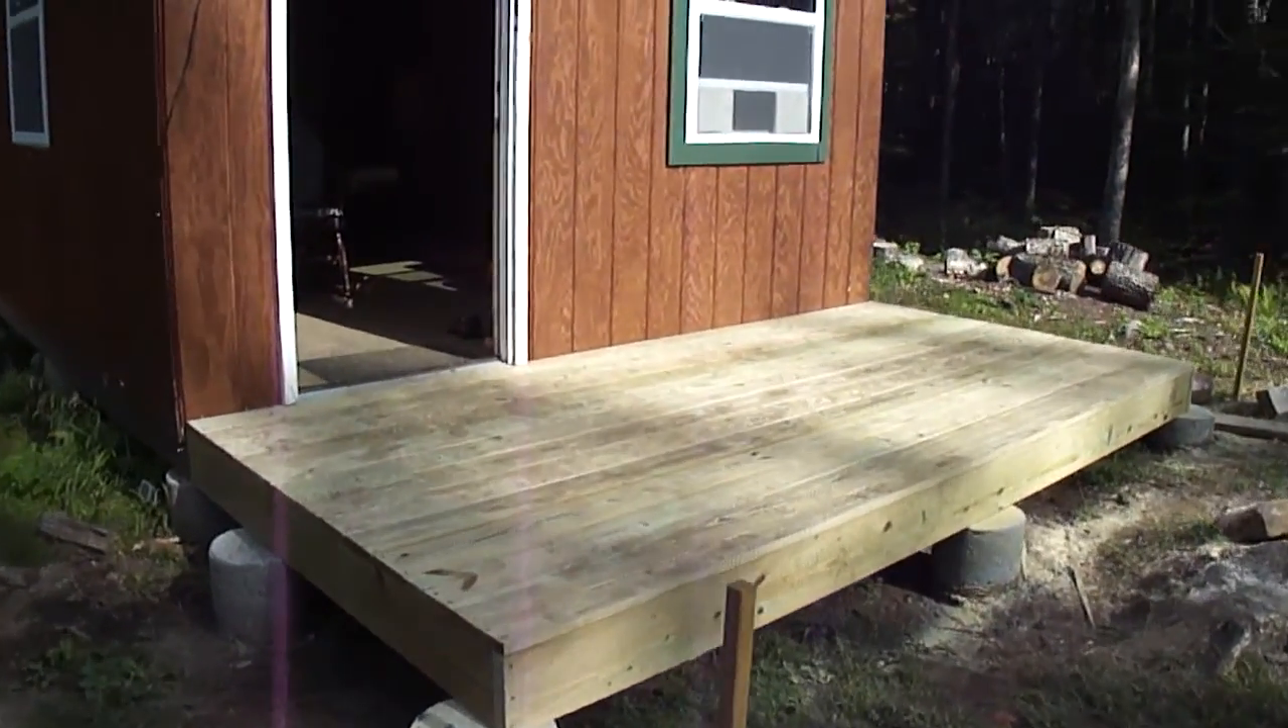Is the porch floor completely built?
Yes.